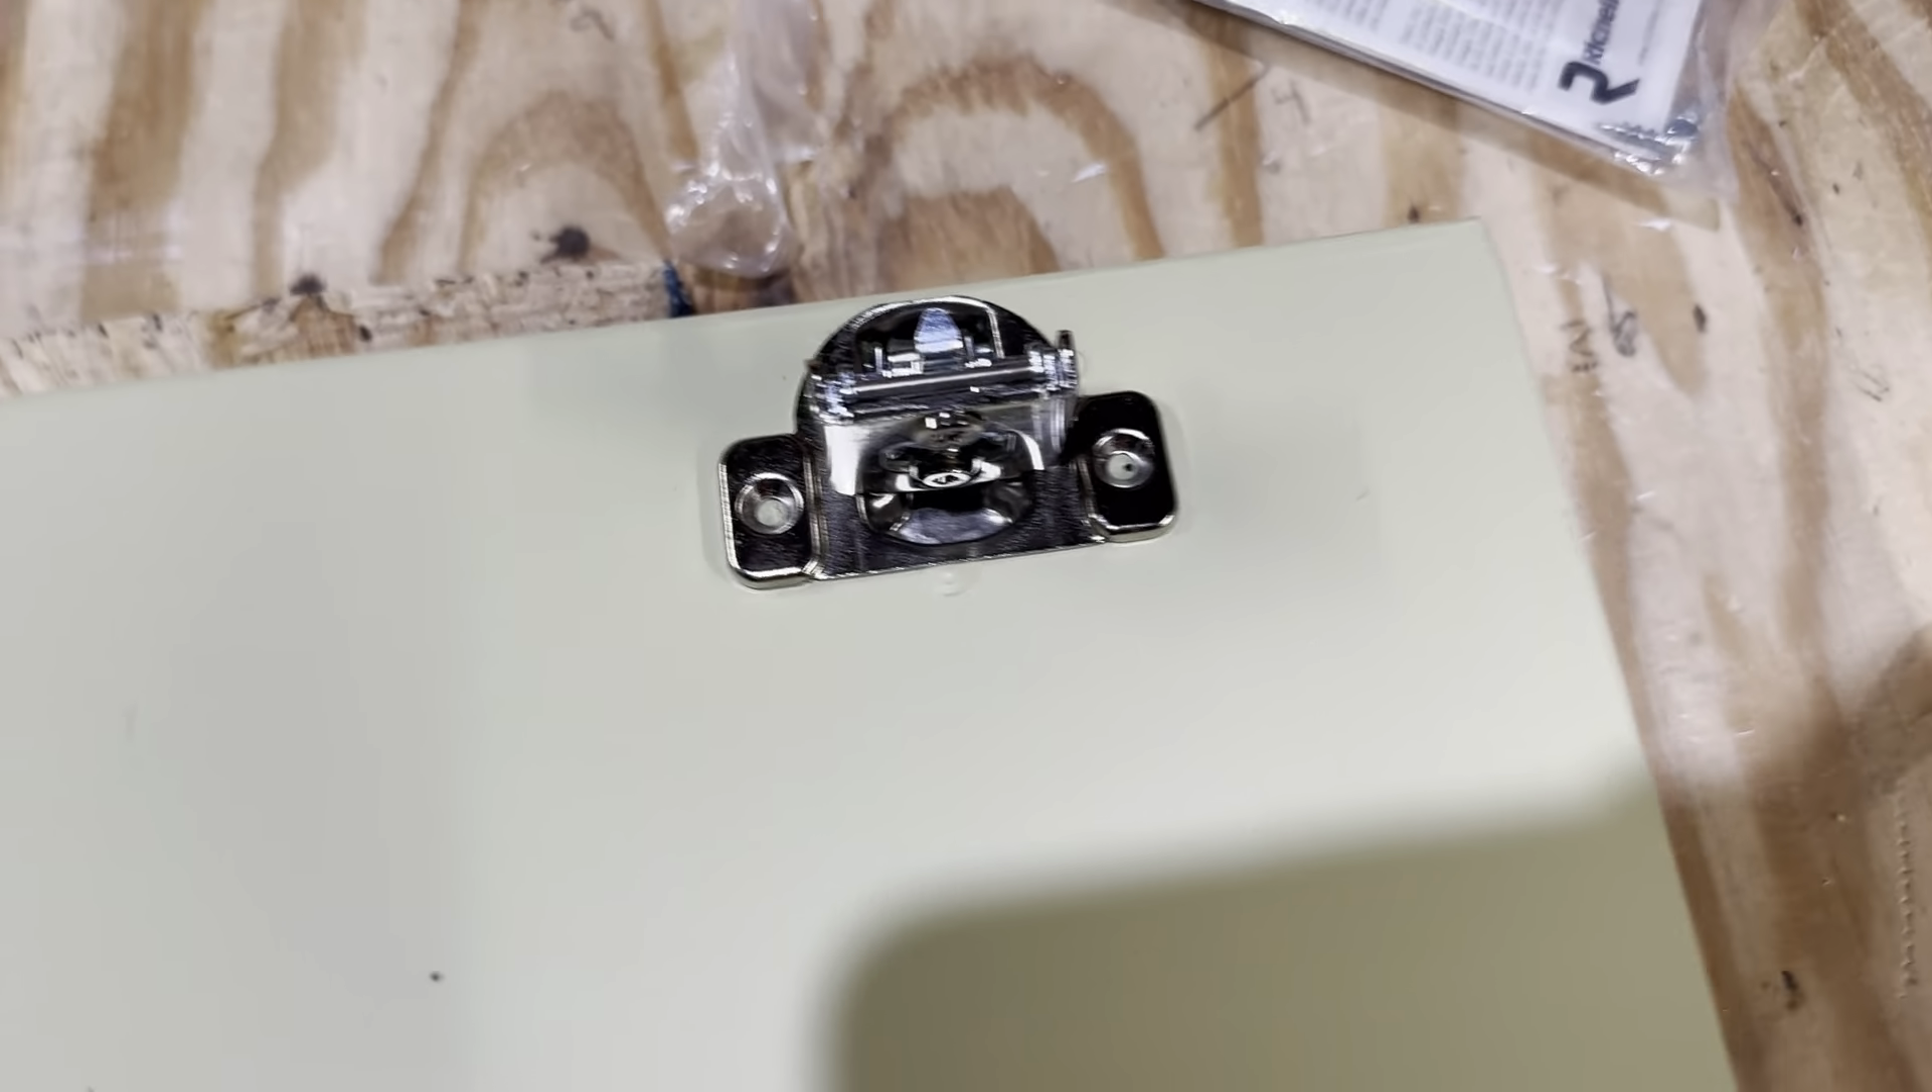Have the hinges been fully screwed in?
No.